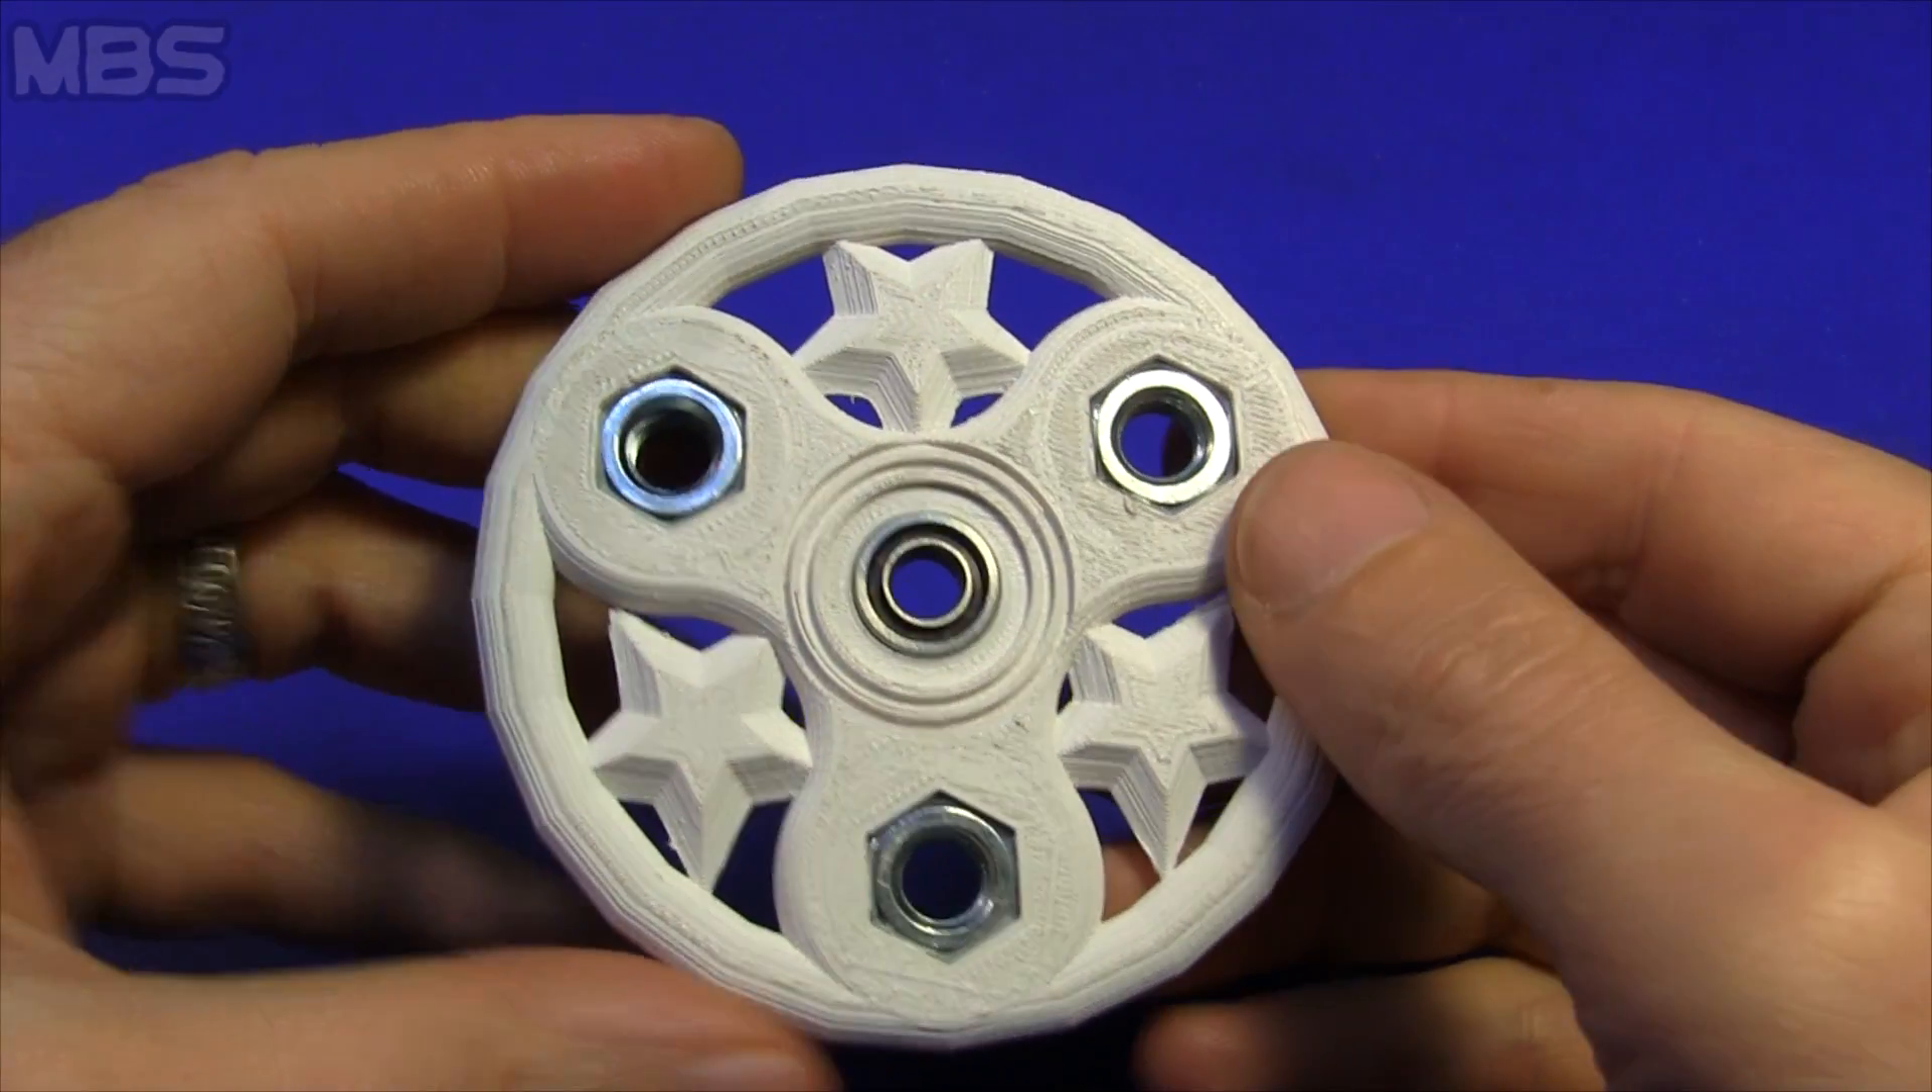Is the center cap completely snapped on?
No.